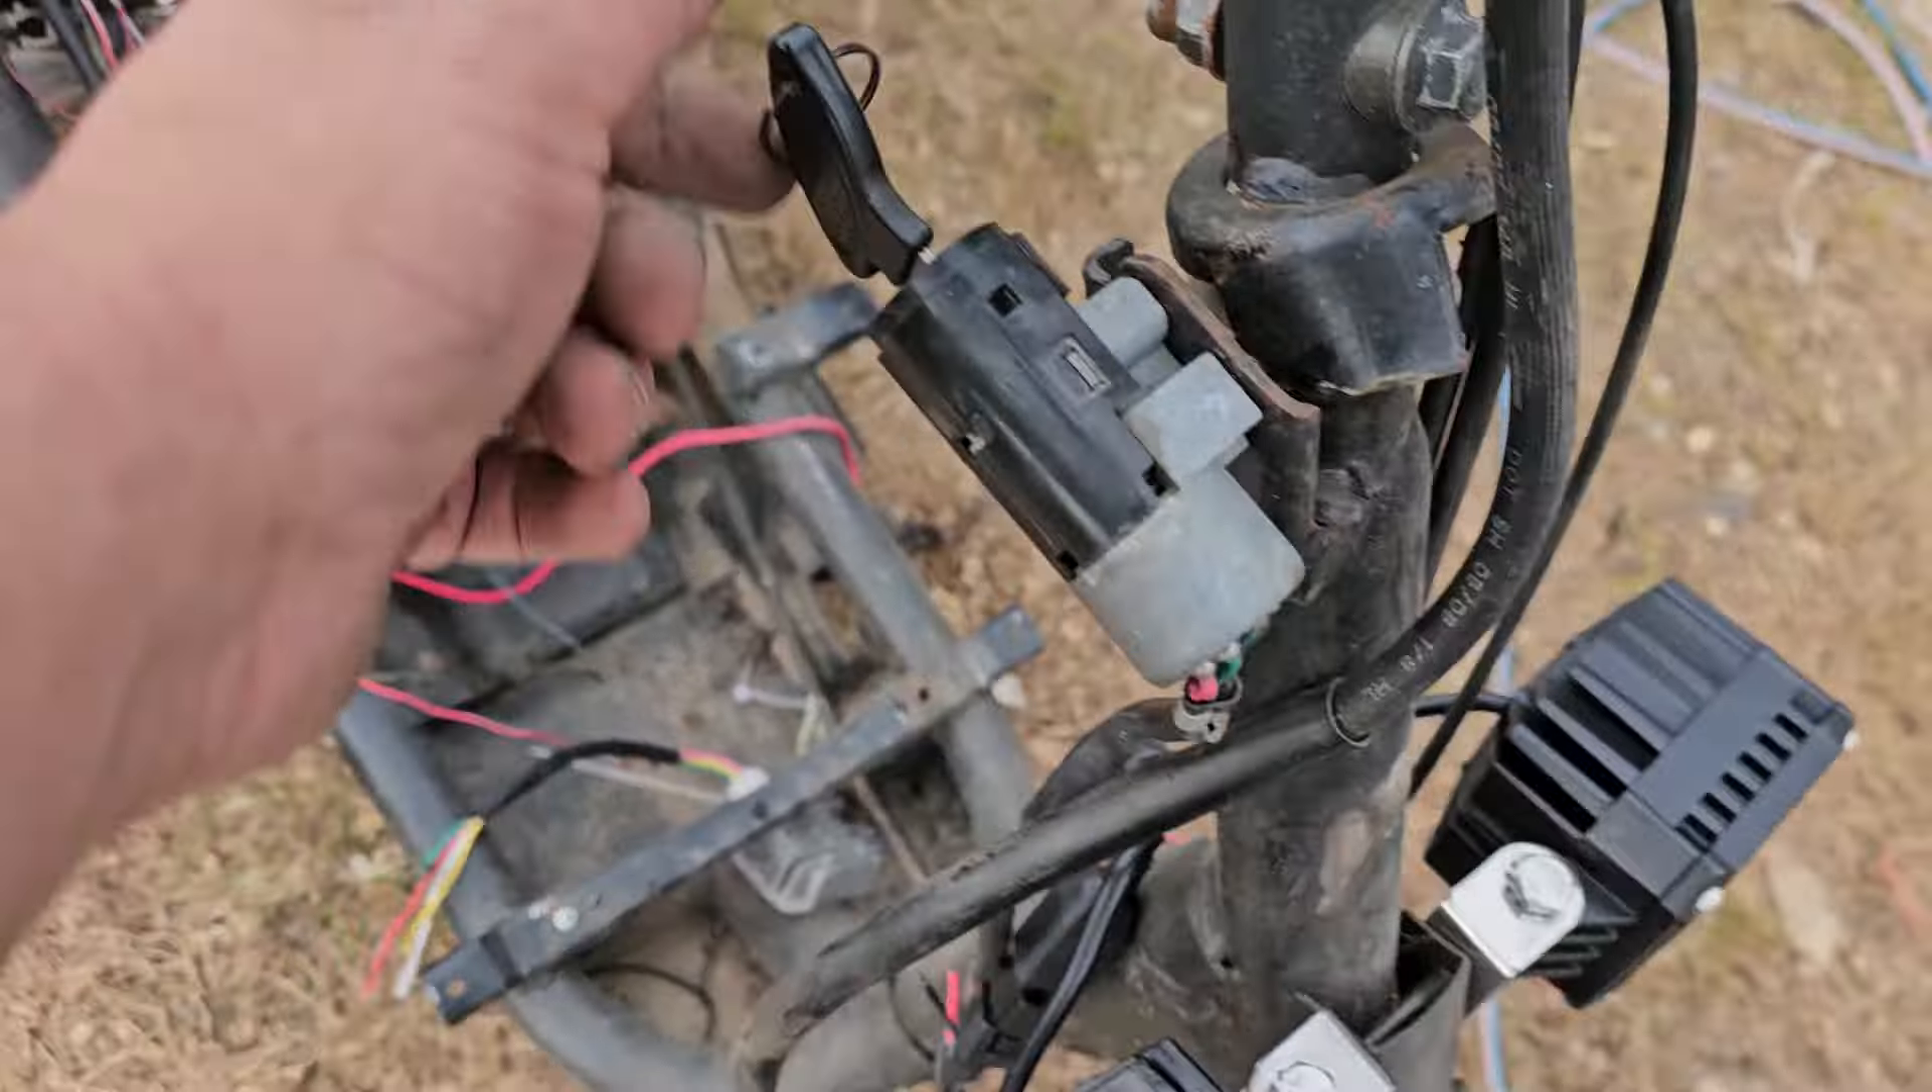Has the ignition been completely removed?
No.